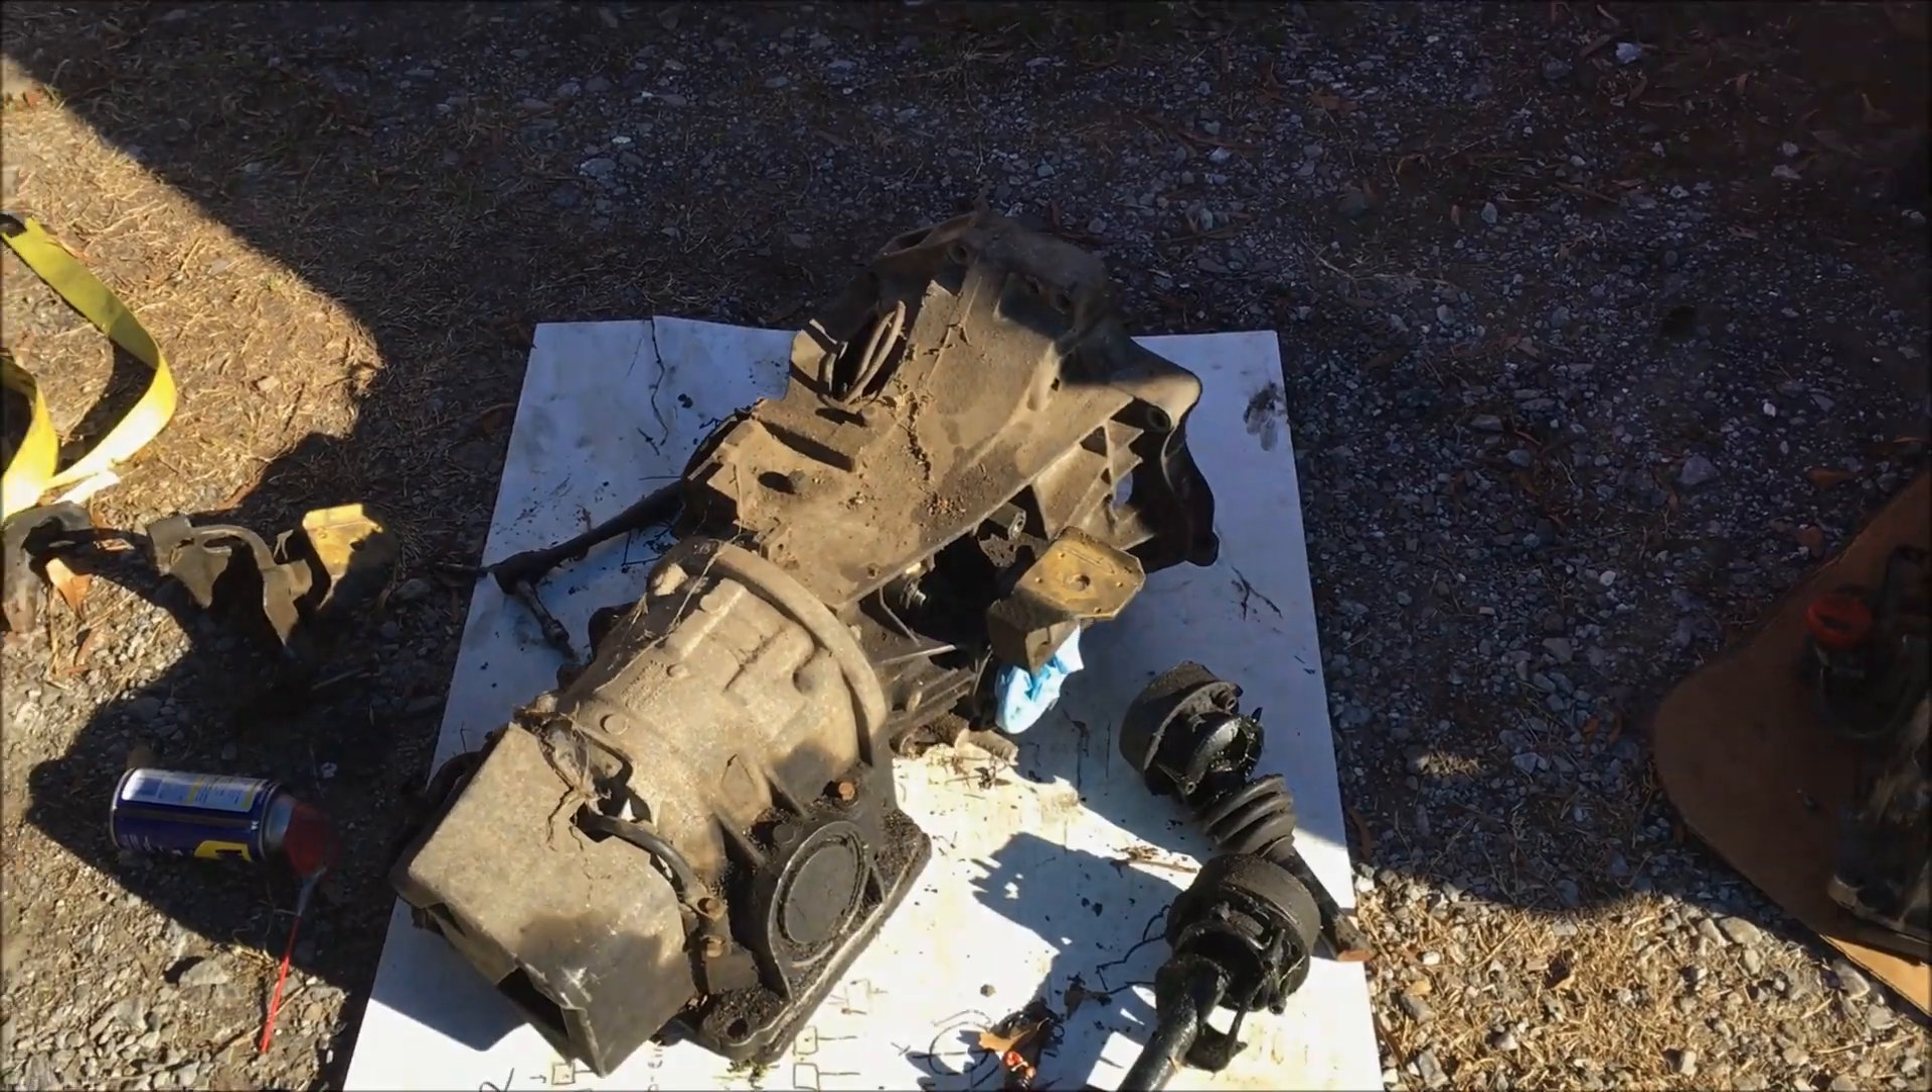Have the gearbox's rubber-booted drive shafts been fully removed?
Yes.